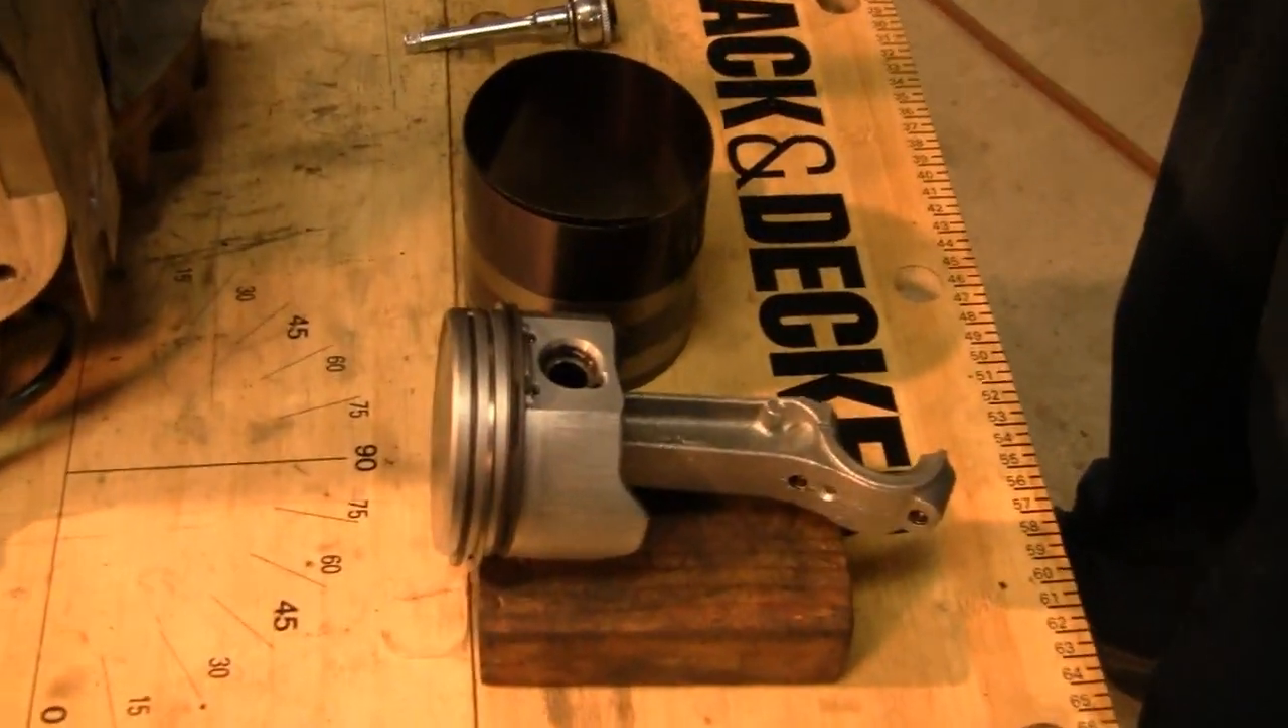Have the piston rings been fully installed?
Yes.